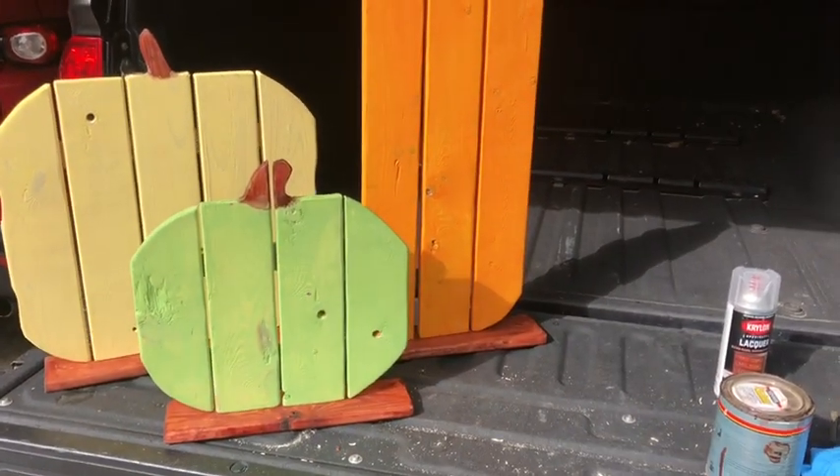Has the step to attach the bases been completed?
Yes.